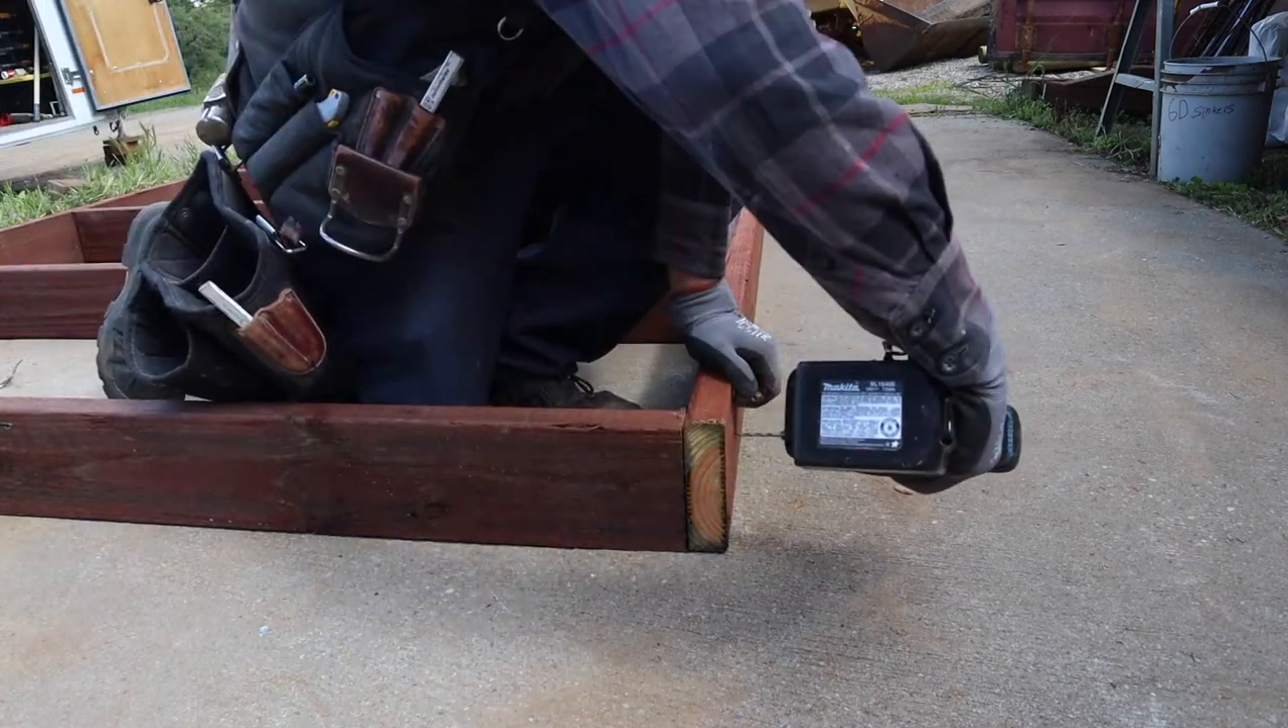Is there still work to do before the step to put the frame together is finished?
Yes.